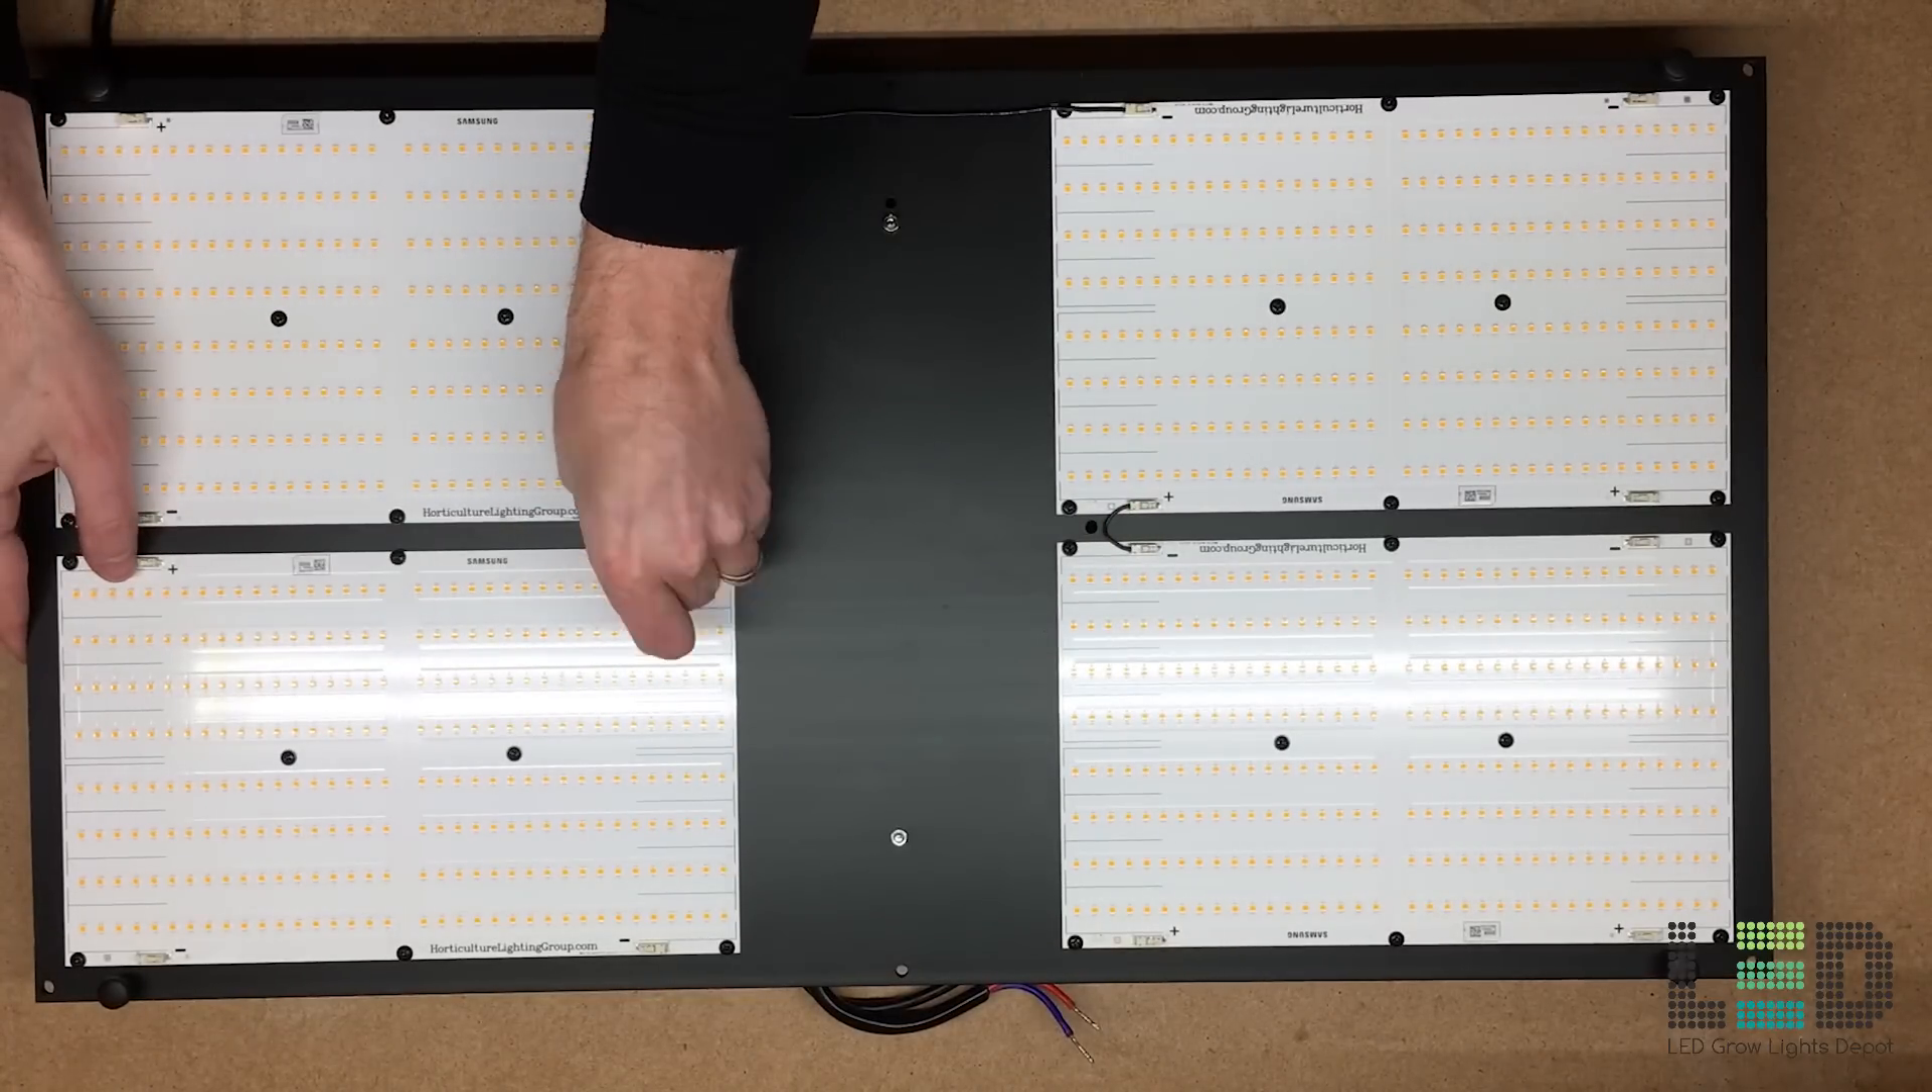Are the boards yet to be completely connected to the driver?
Yes.